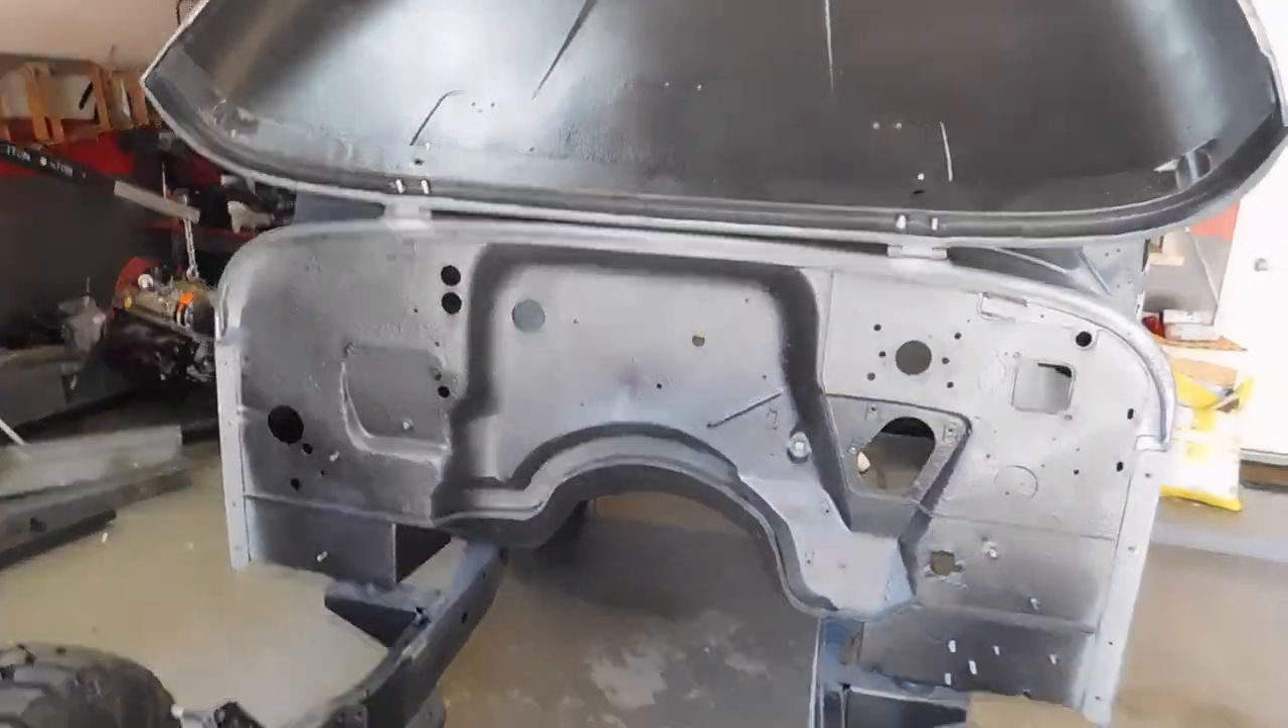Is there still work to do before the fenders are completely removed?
No.